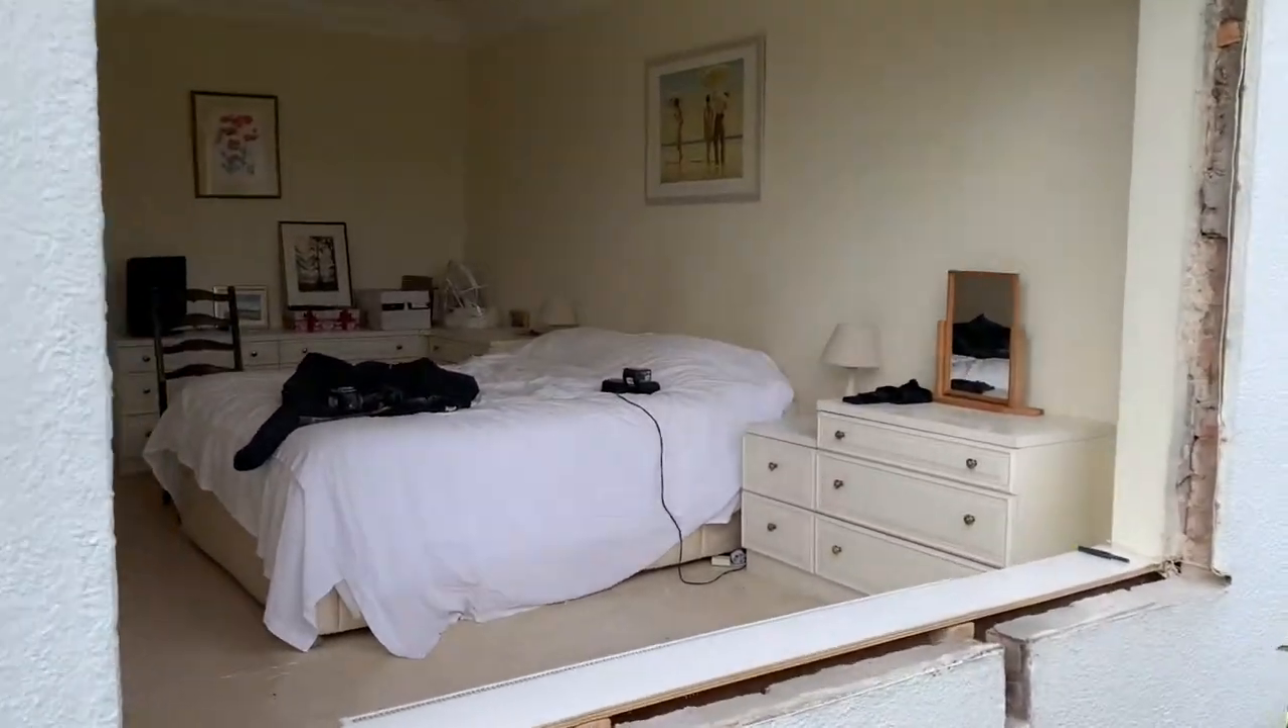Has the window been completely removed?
Yes.